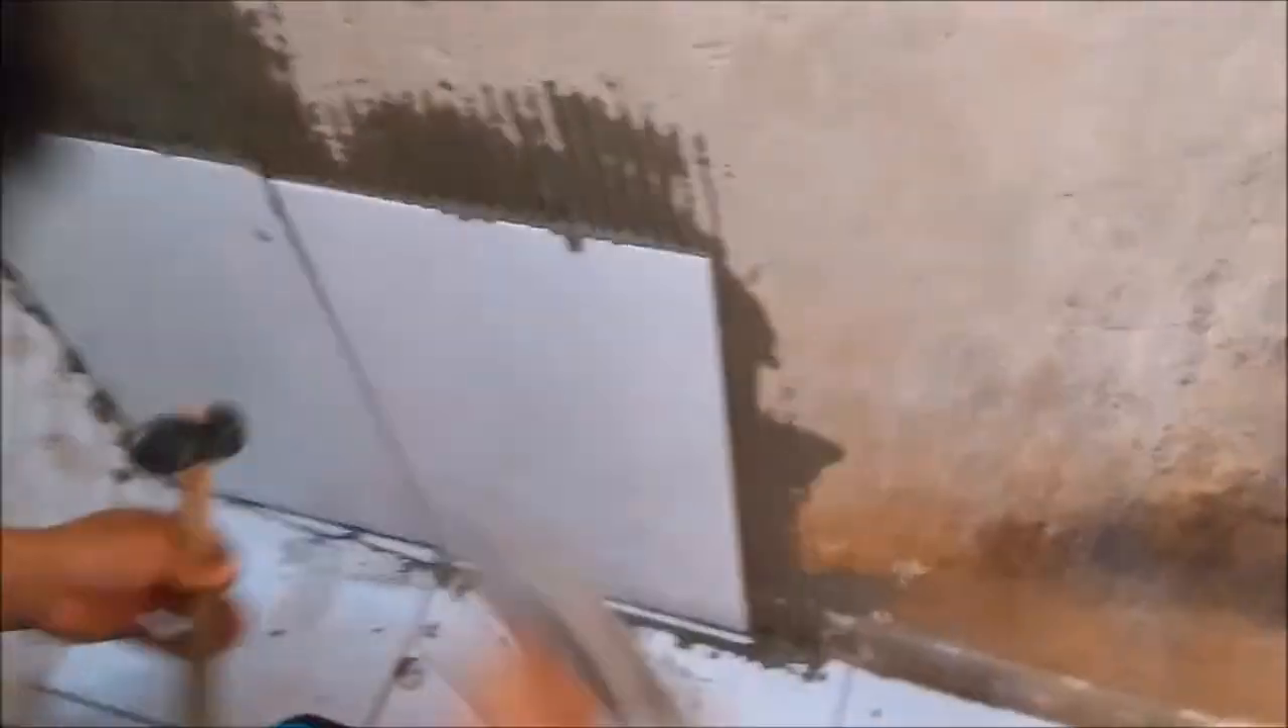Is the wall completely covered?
No.